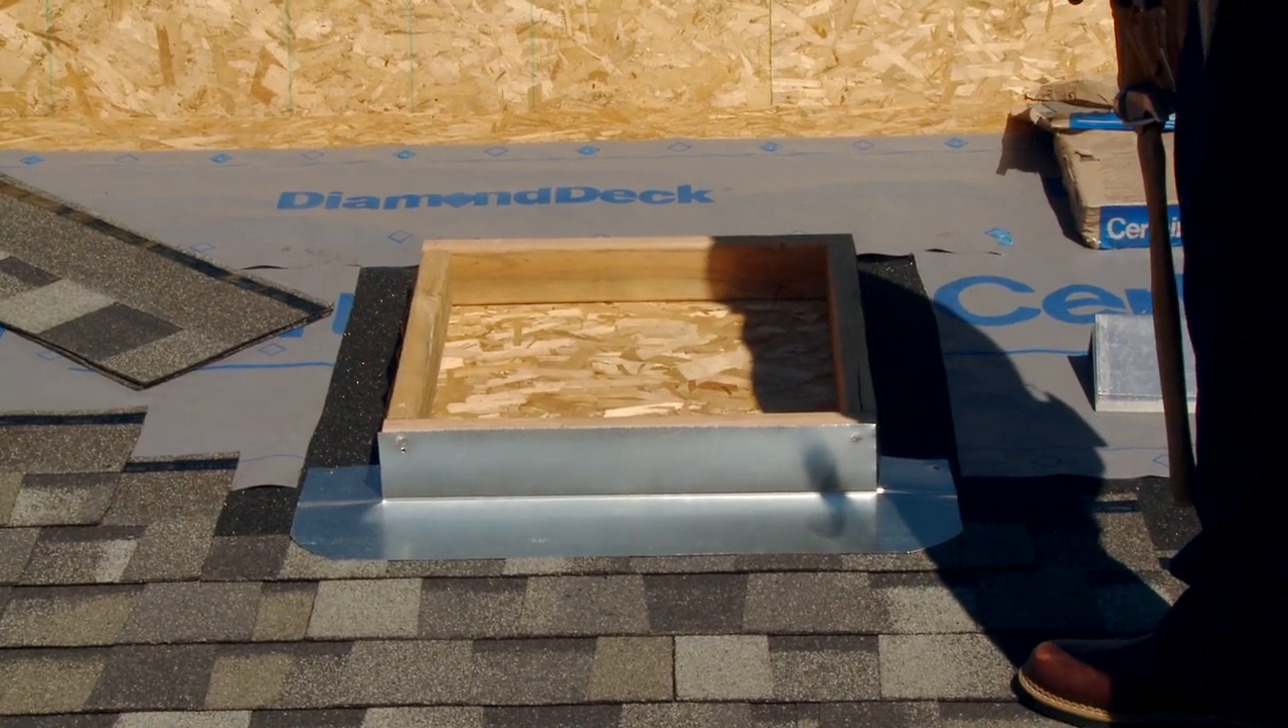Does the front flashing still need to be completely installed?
No.